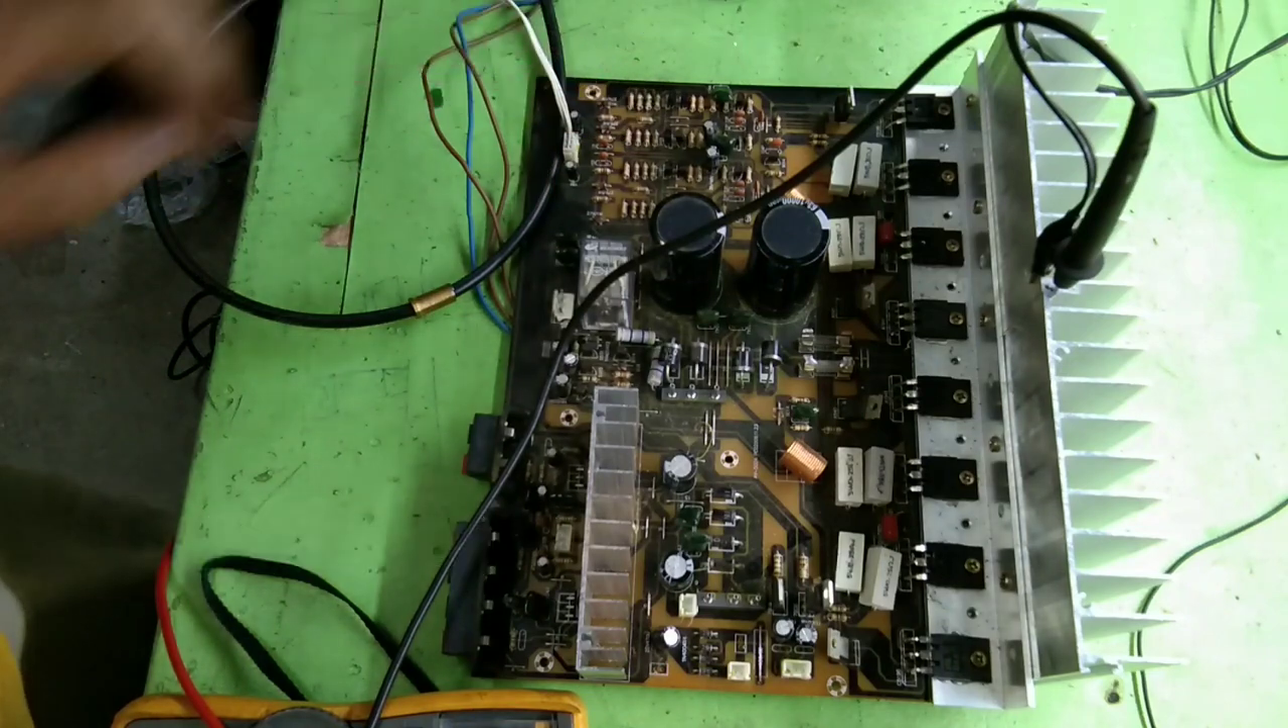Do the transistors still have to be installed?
No.